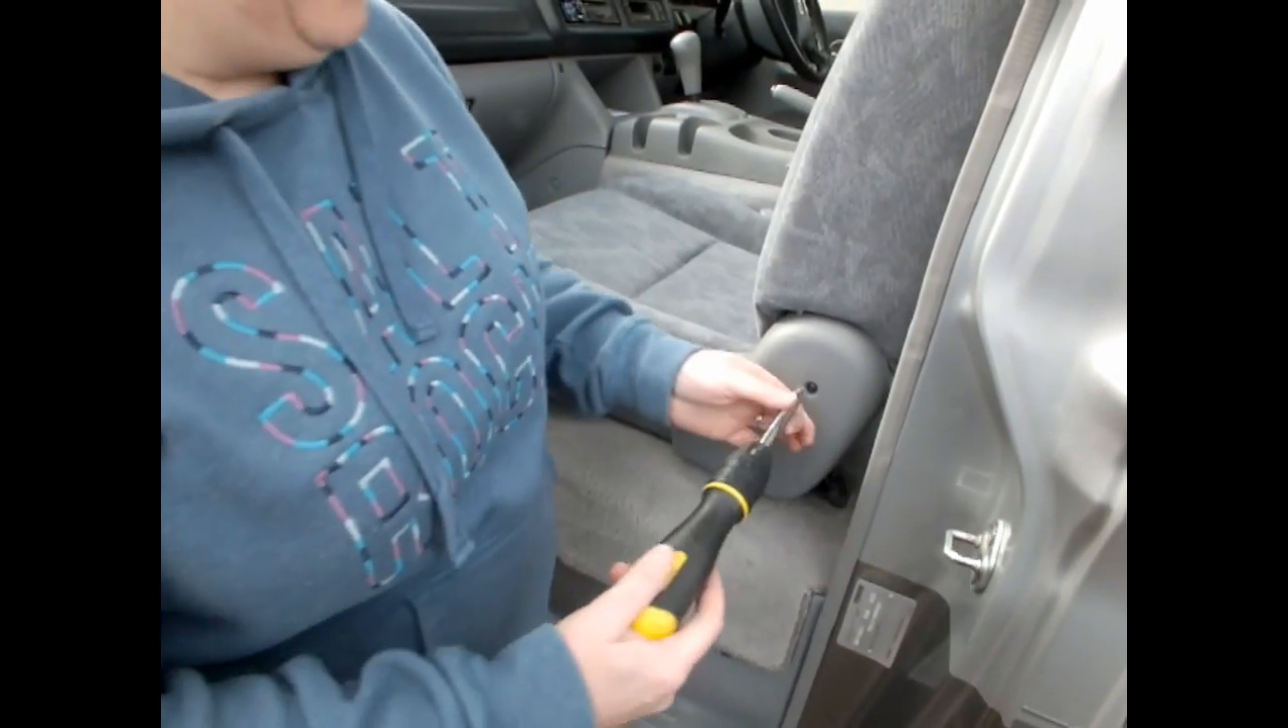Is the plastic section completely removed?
No.